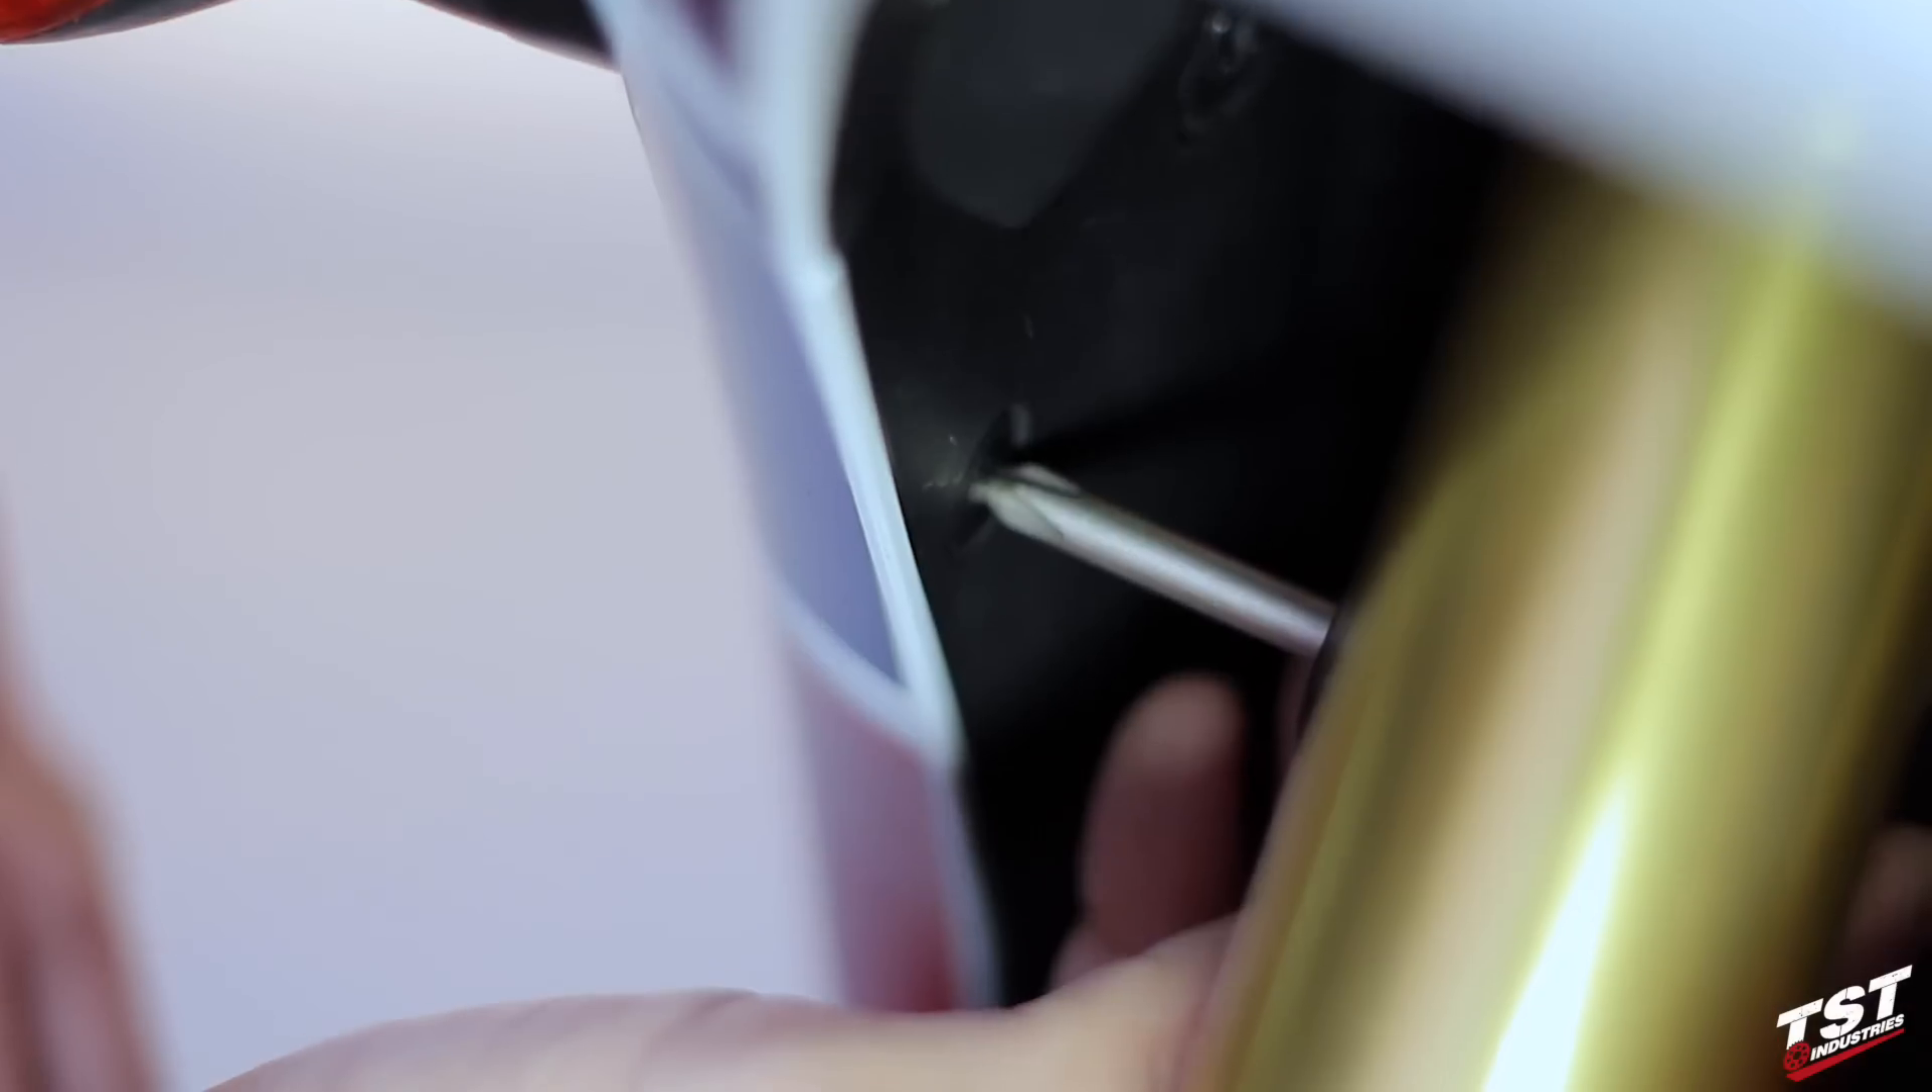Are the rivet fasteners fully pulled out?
No.